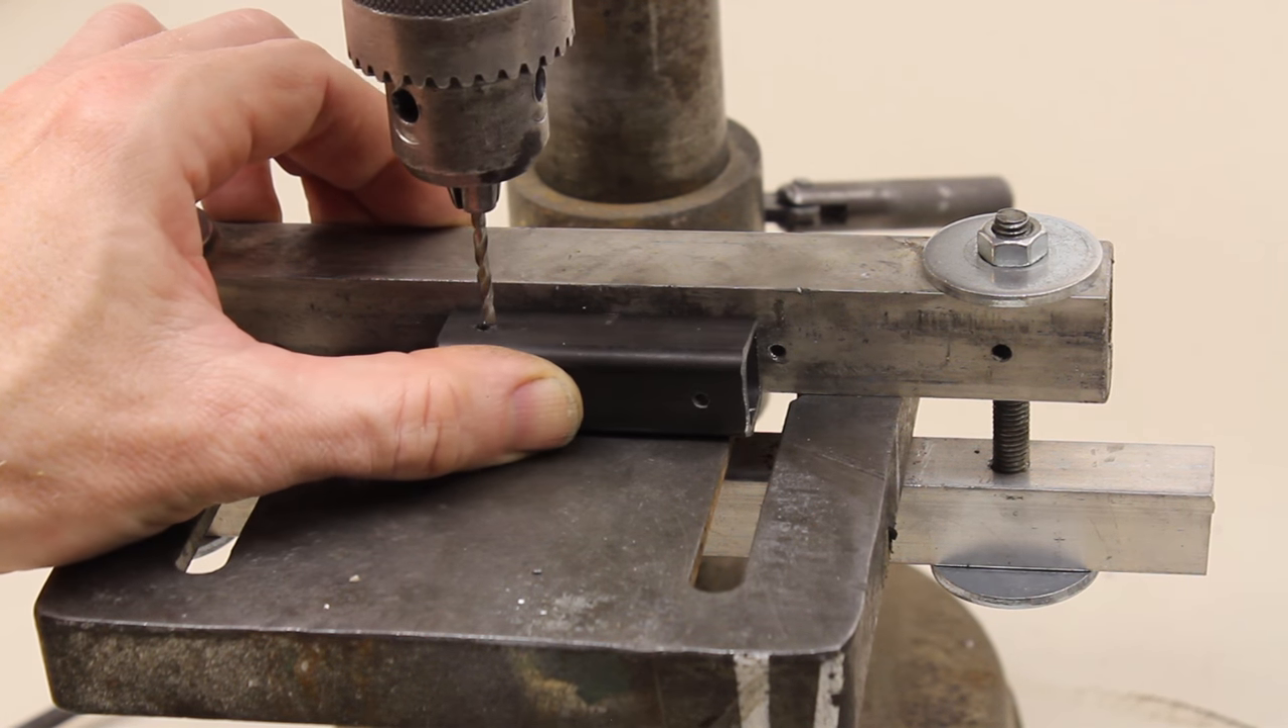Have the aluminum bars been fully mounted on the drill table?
Yes.